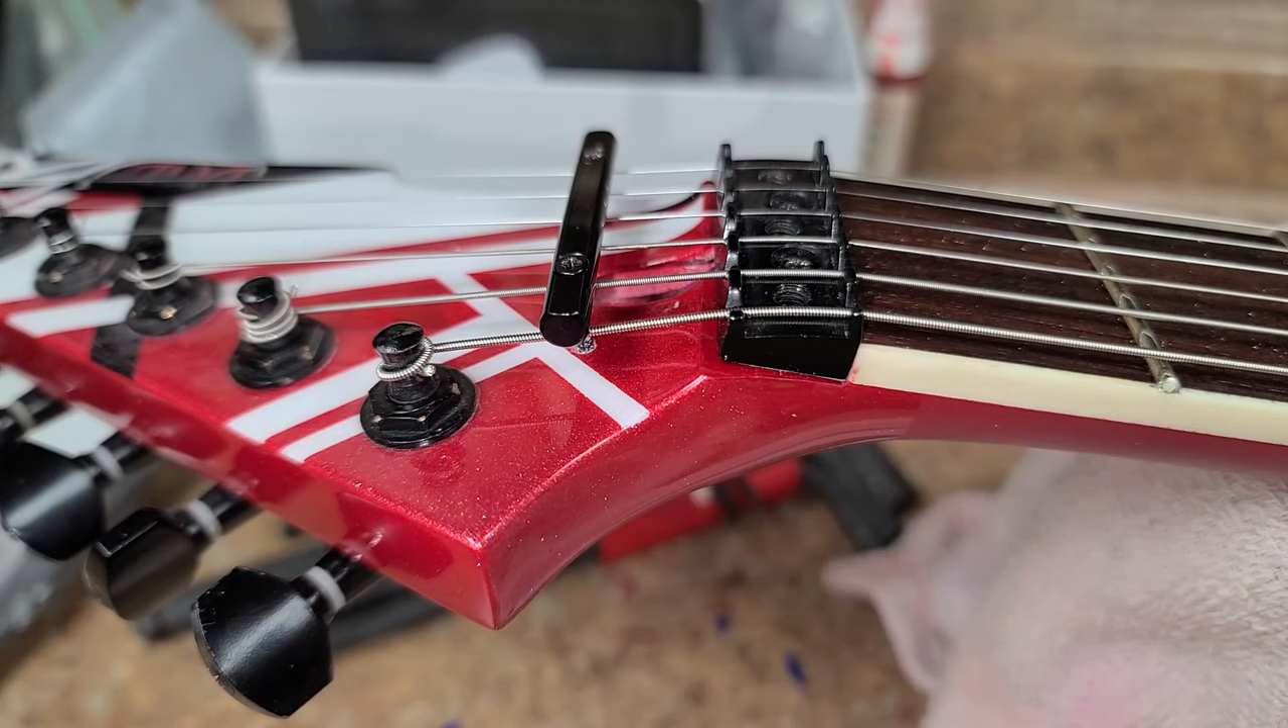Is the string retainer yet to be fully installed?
No.